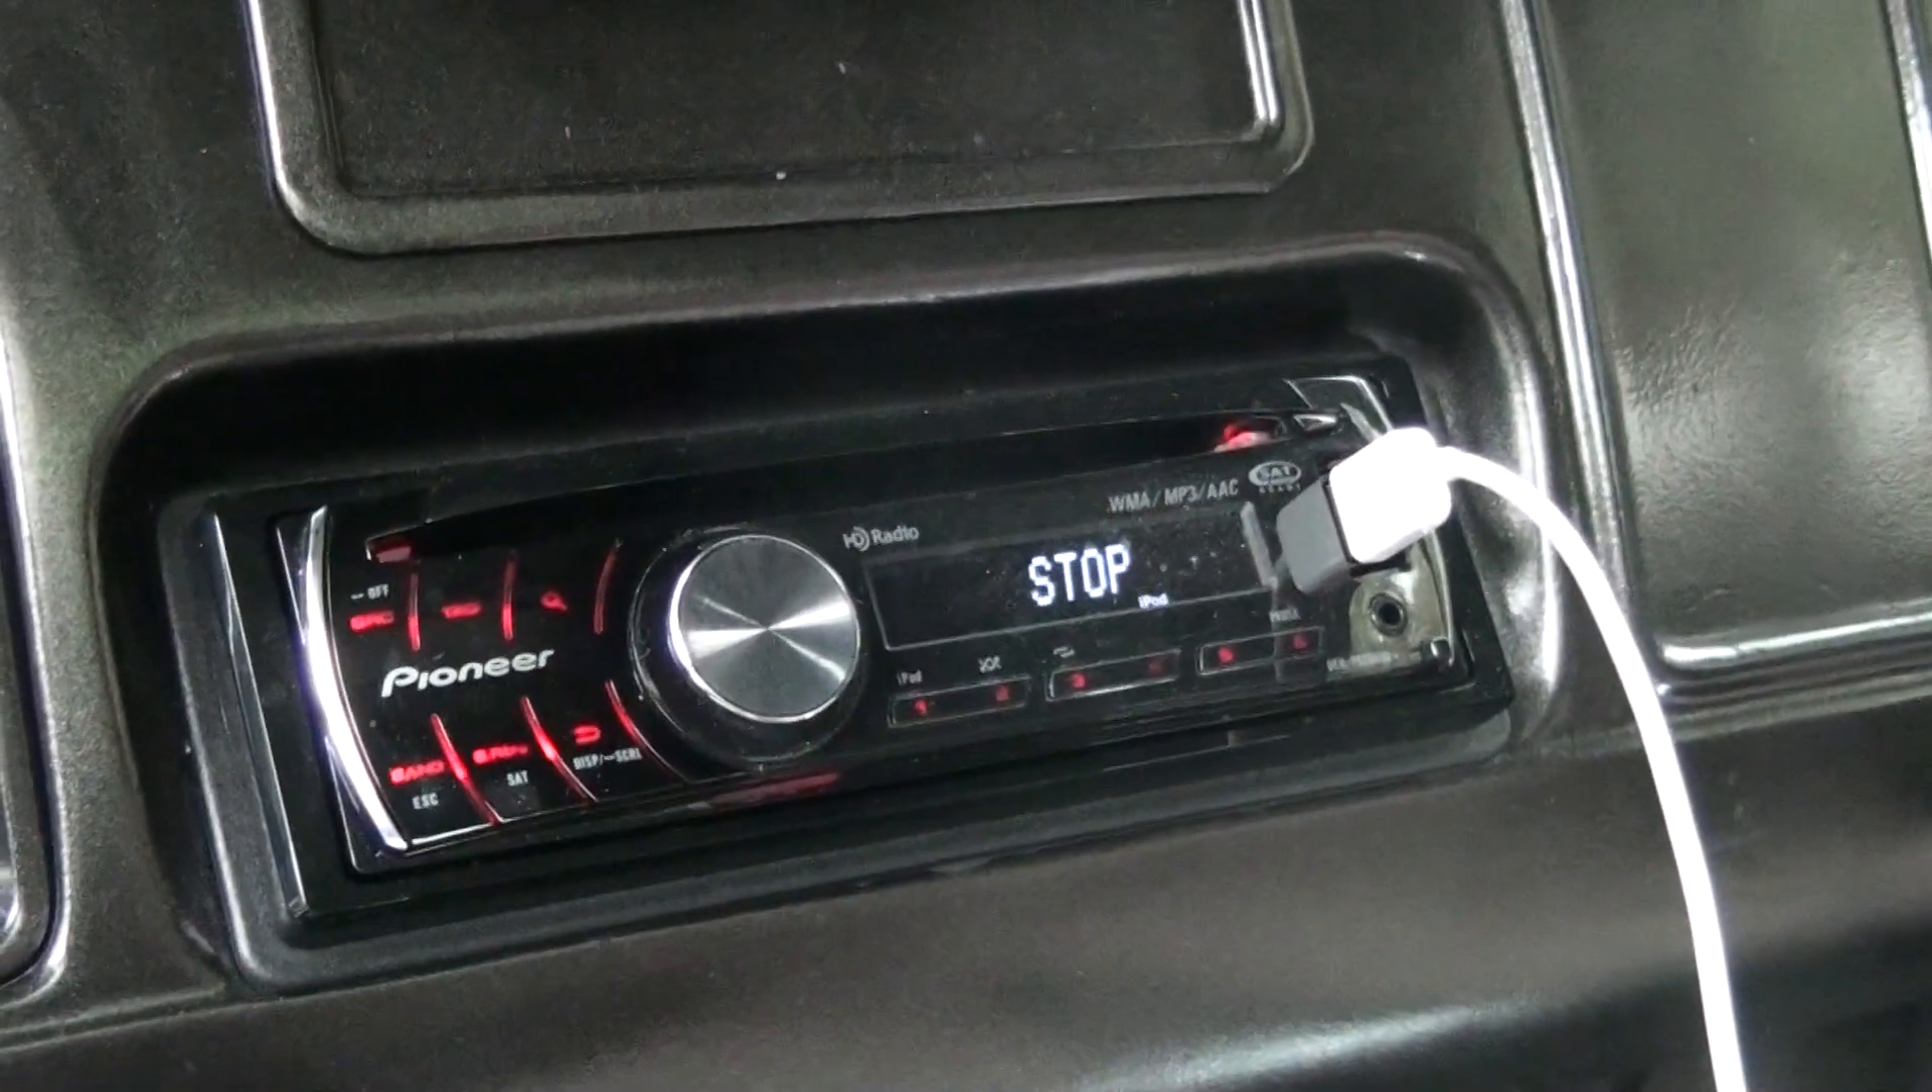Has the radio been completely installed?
Yes.